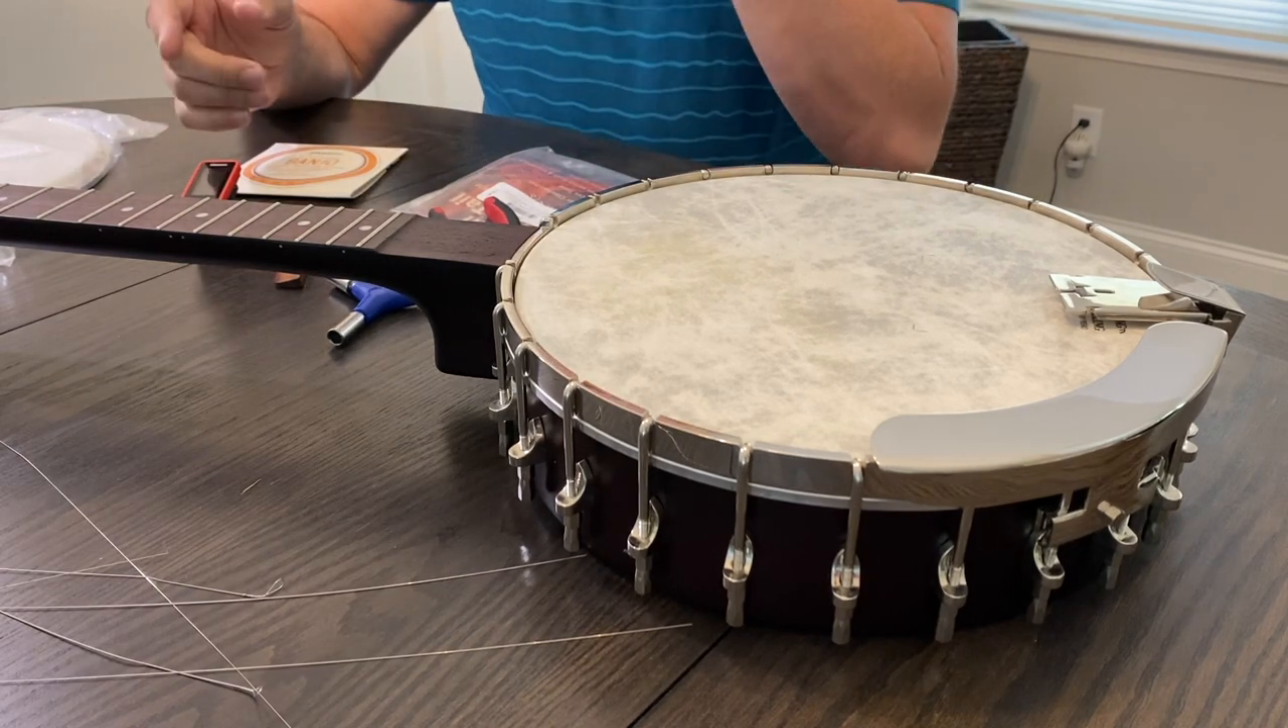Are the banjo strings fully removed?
Yes.